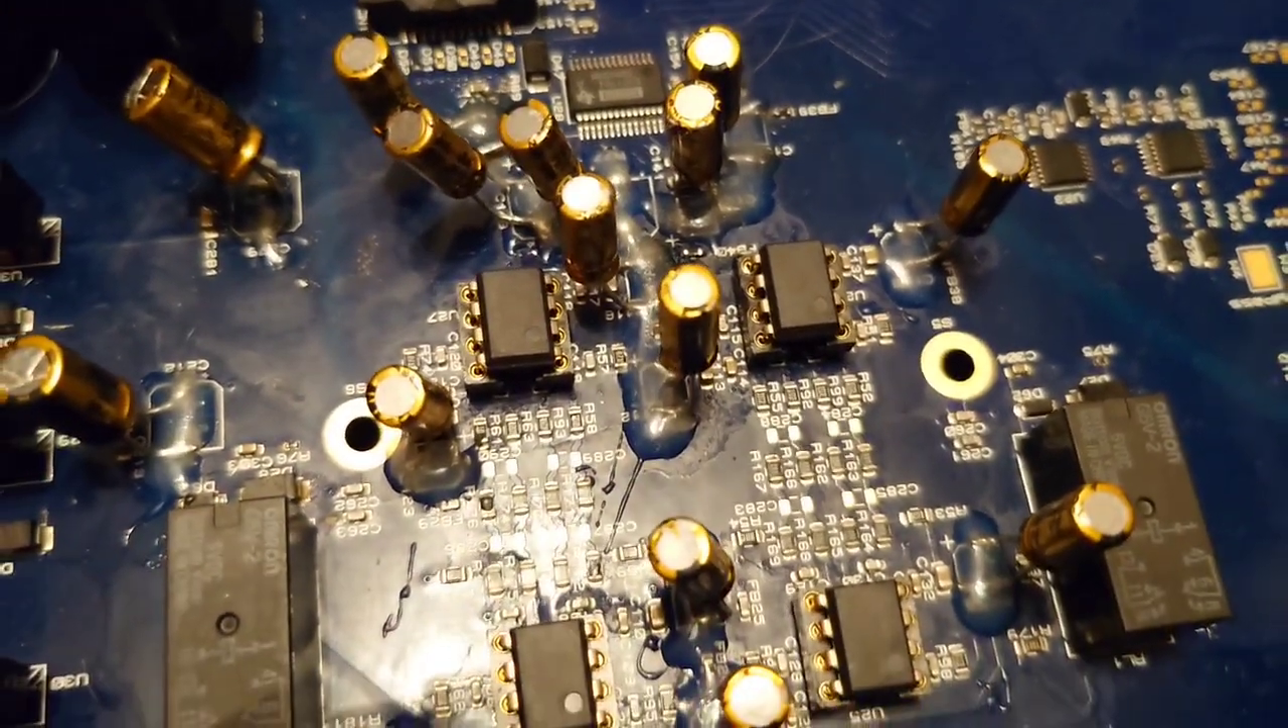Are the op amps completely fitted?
Yes.